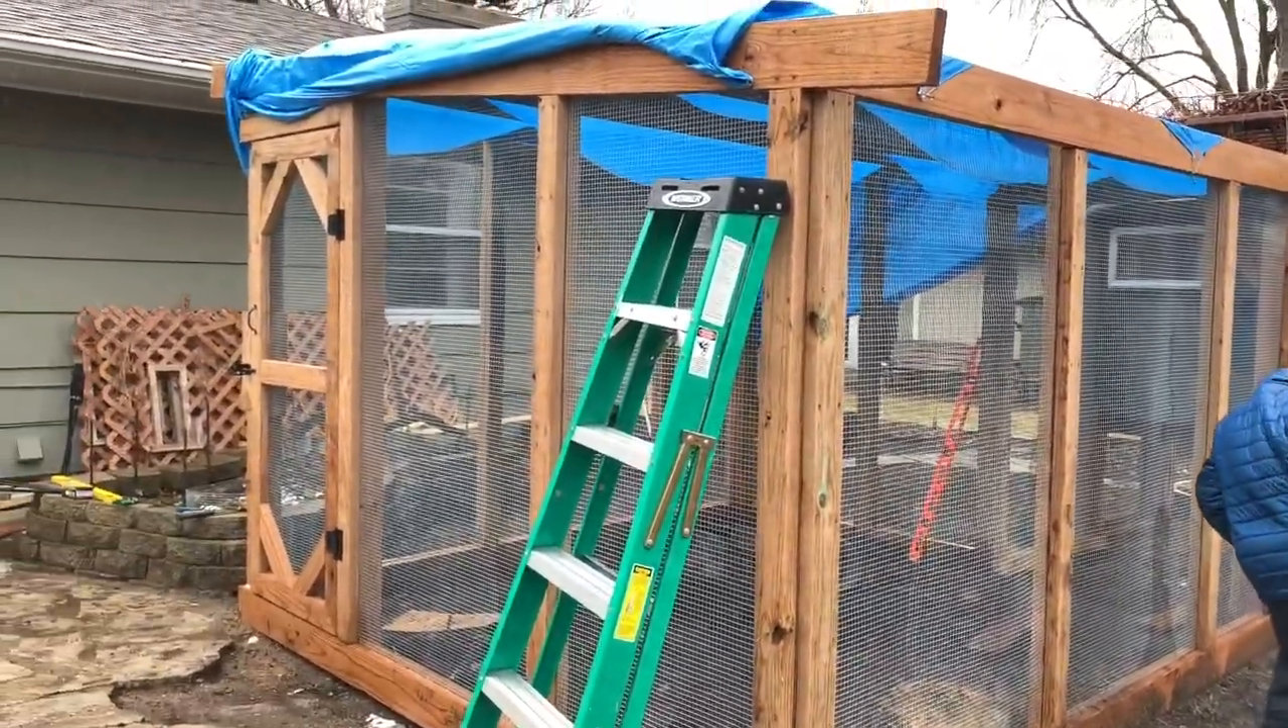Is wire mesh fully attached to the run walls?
Yes.